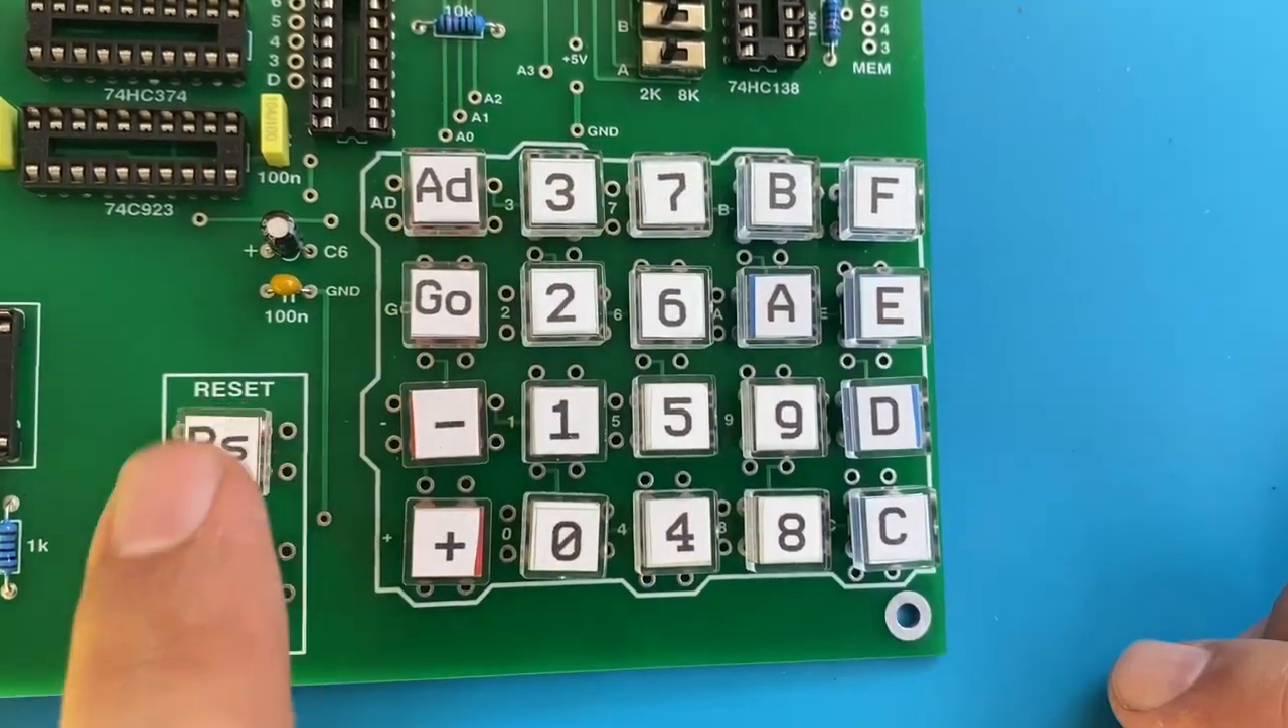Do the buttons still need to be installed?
No.